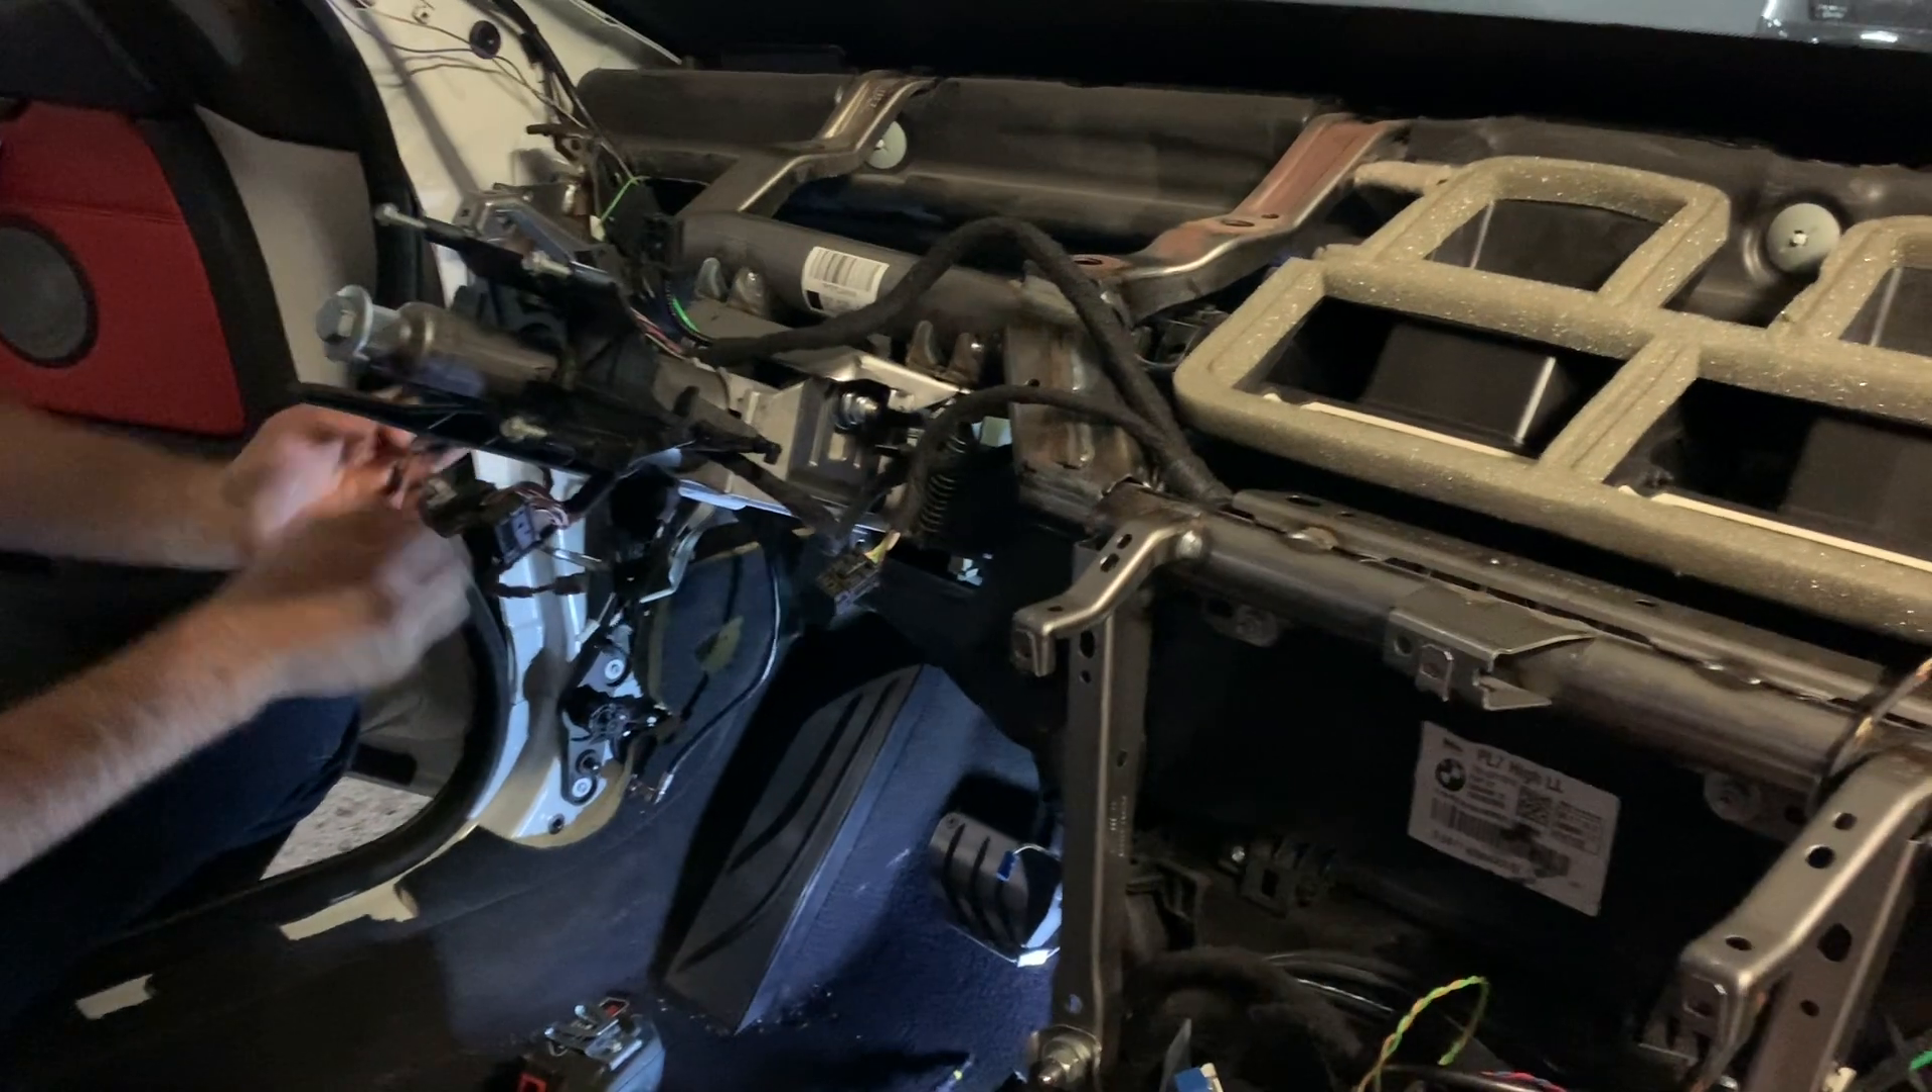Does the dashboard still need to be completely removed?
No.